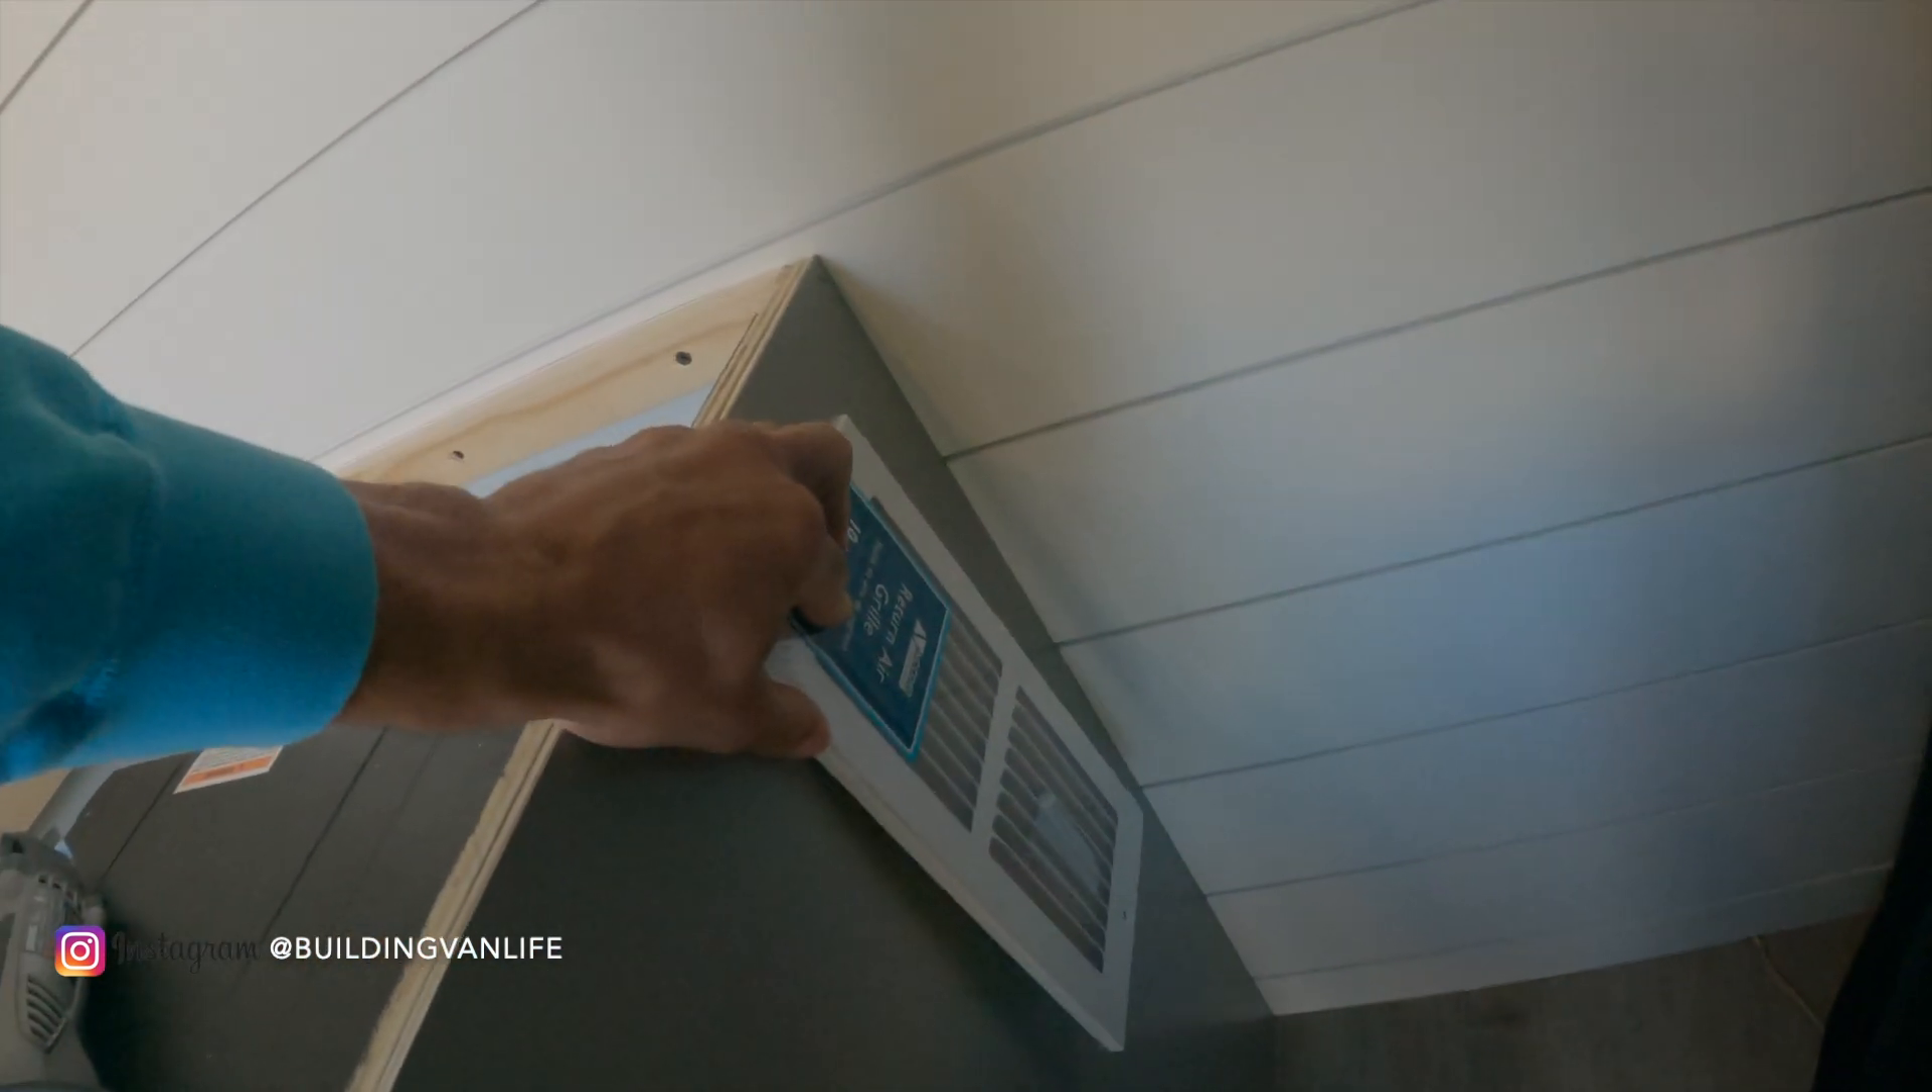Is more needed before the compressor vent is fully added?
Yes.